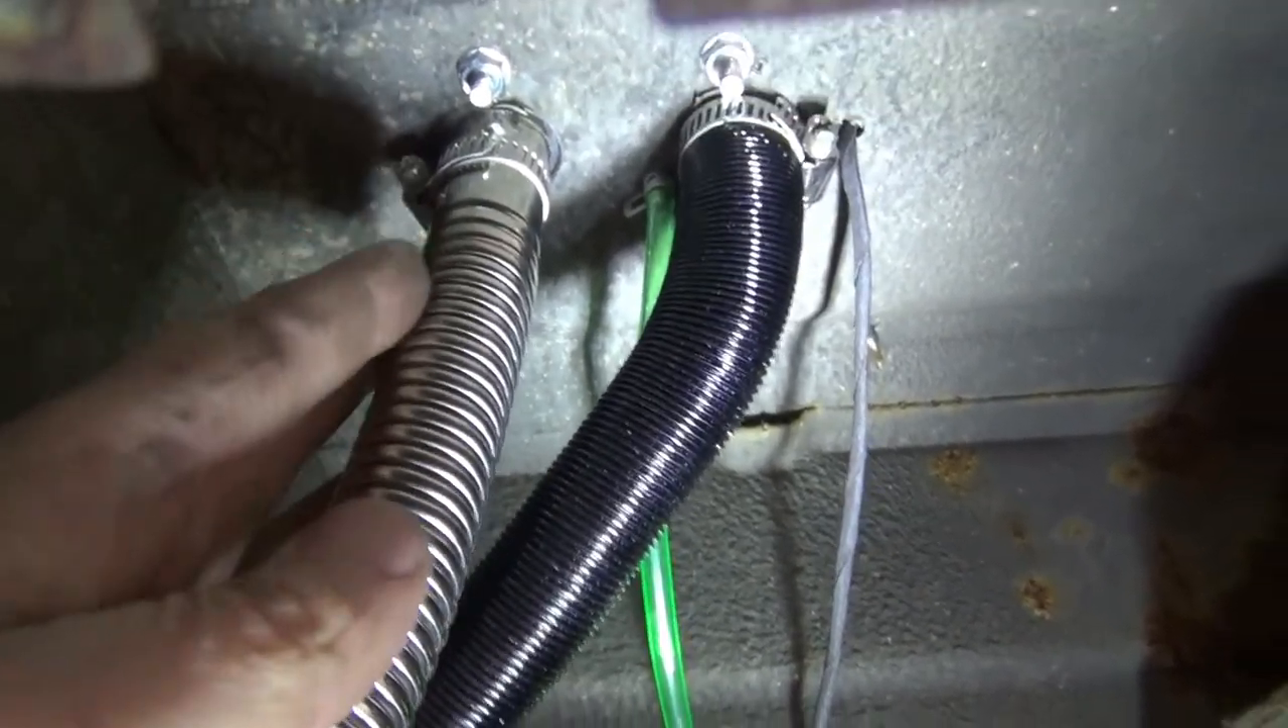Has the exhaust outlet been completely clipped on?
Yes.